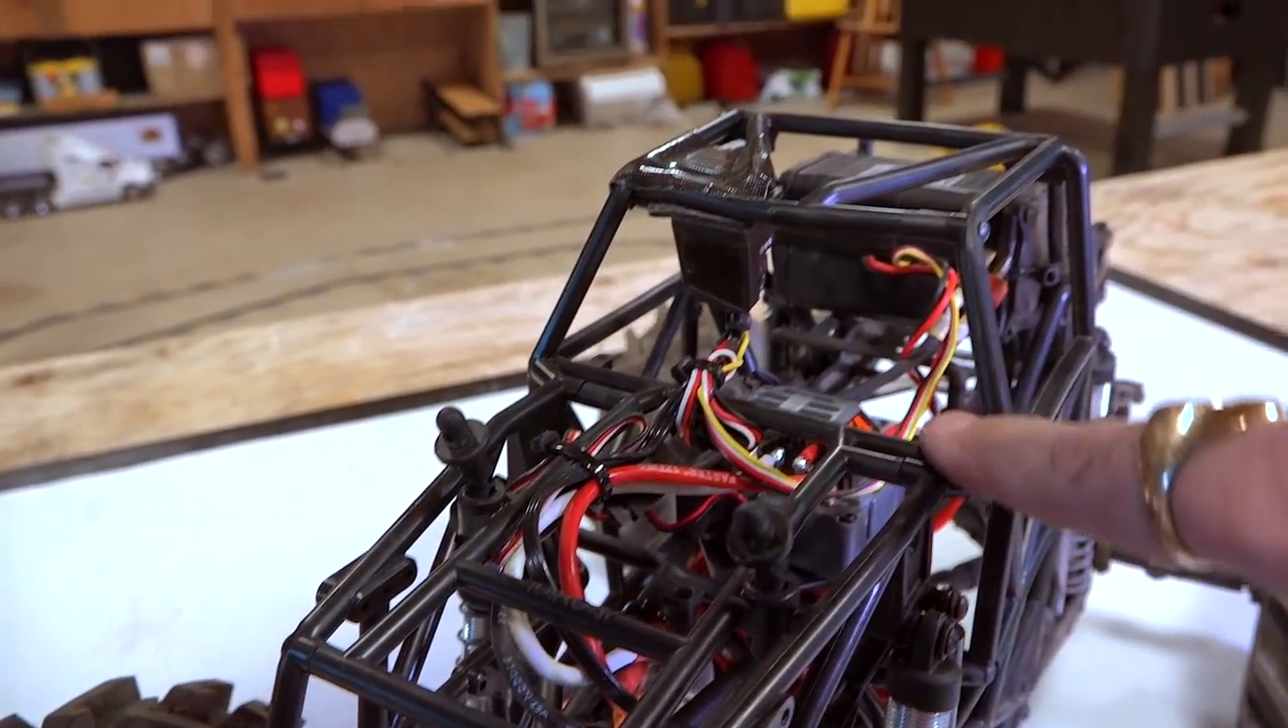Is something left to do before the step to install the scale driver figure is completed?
Yes.